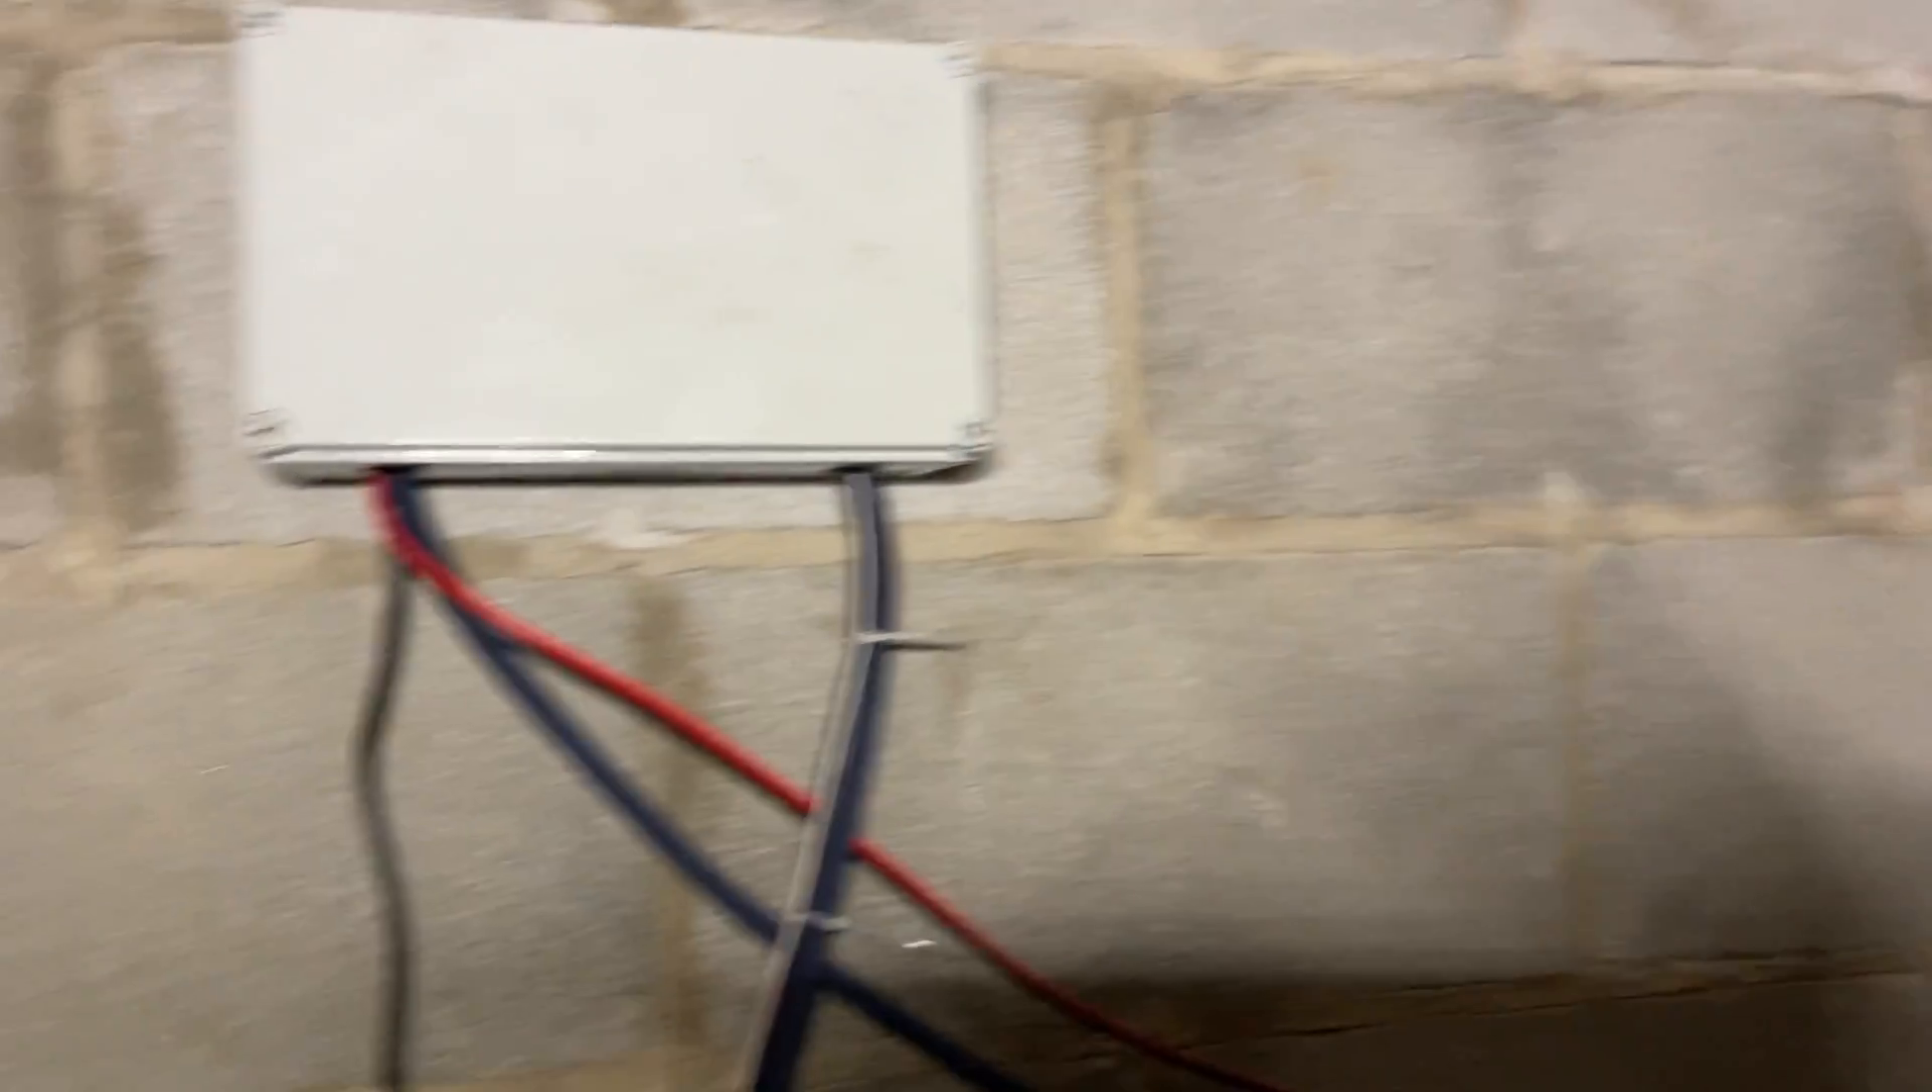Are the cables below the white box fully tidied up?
No.